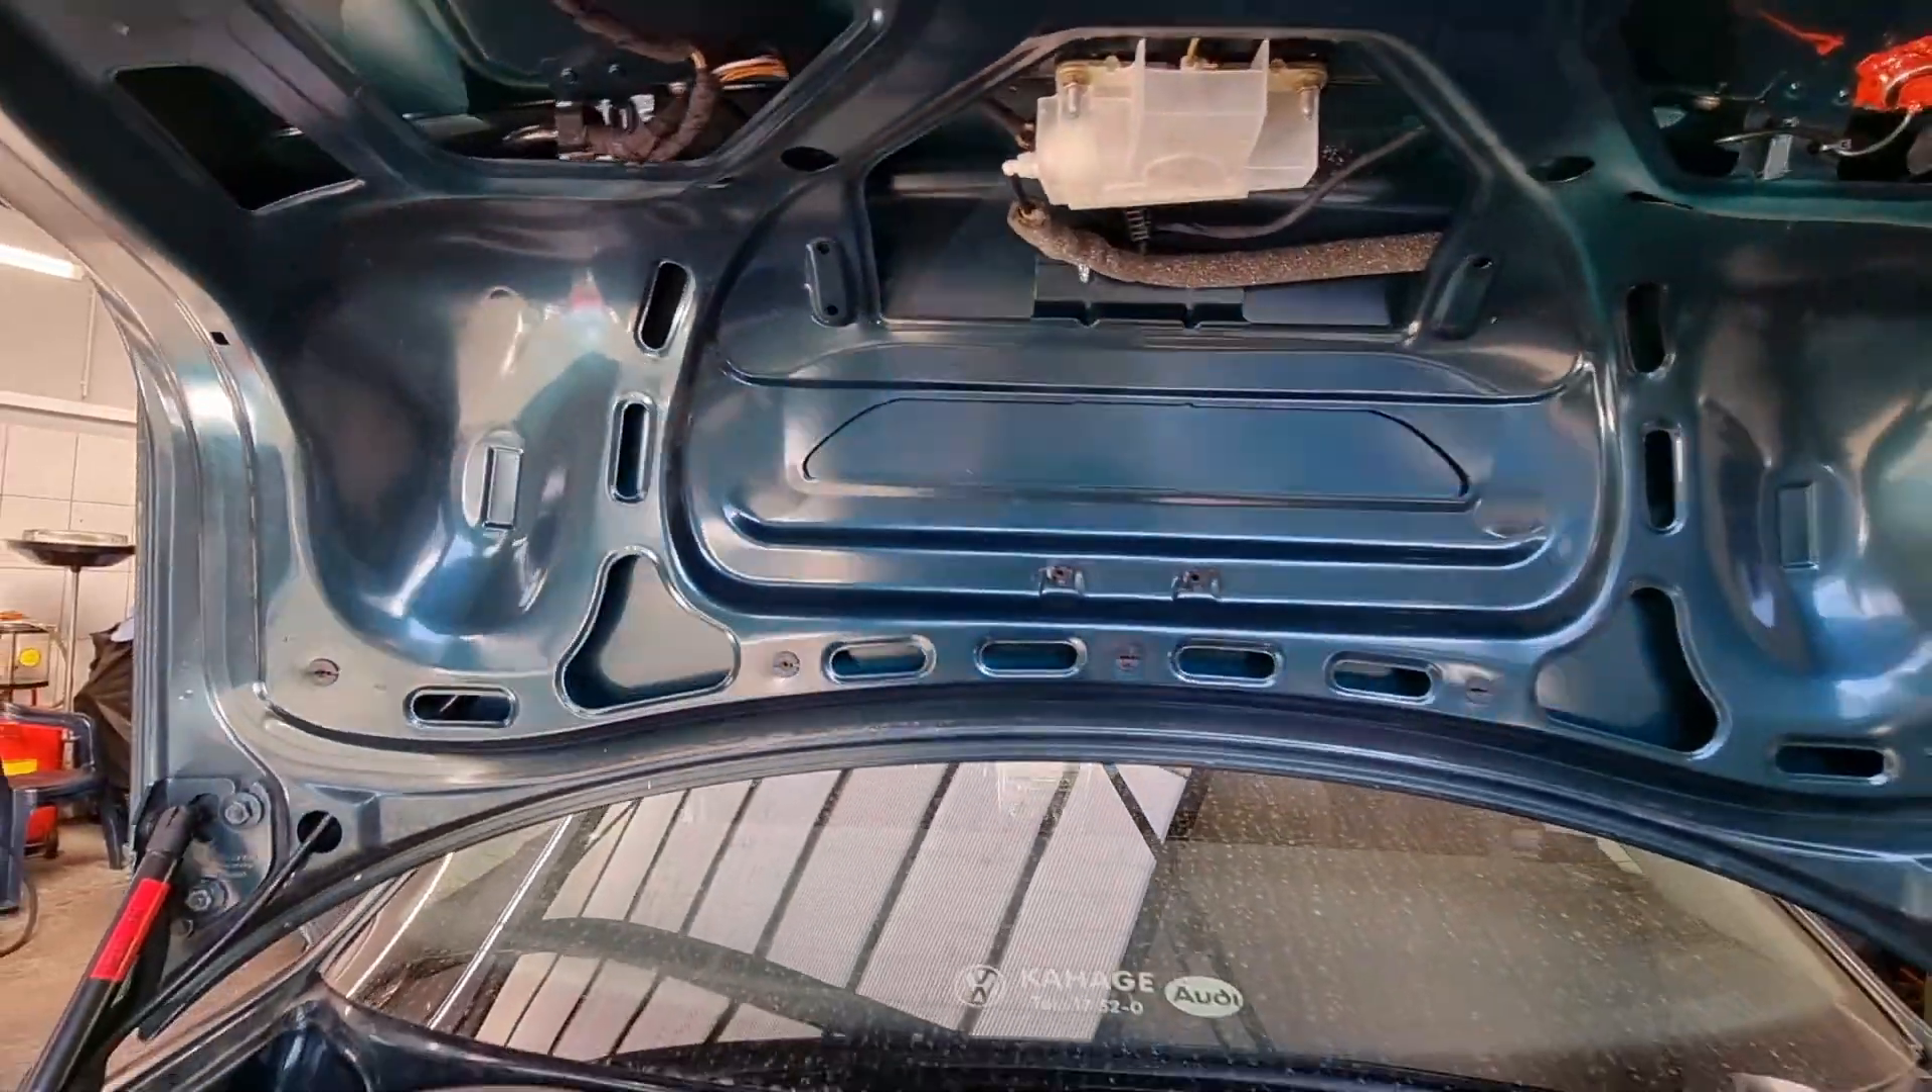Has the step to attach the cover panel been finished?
No.